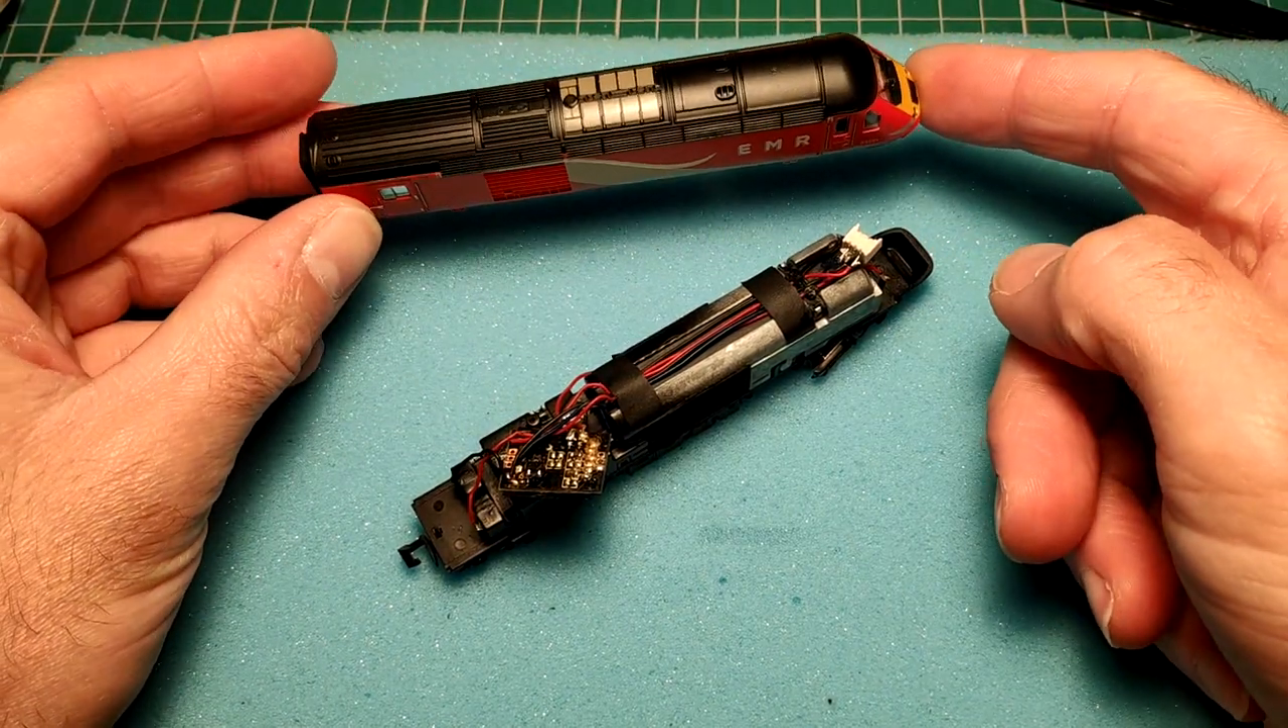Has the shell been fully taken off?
Yes.